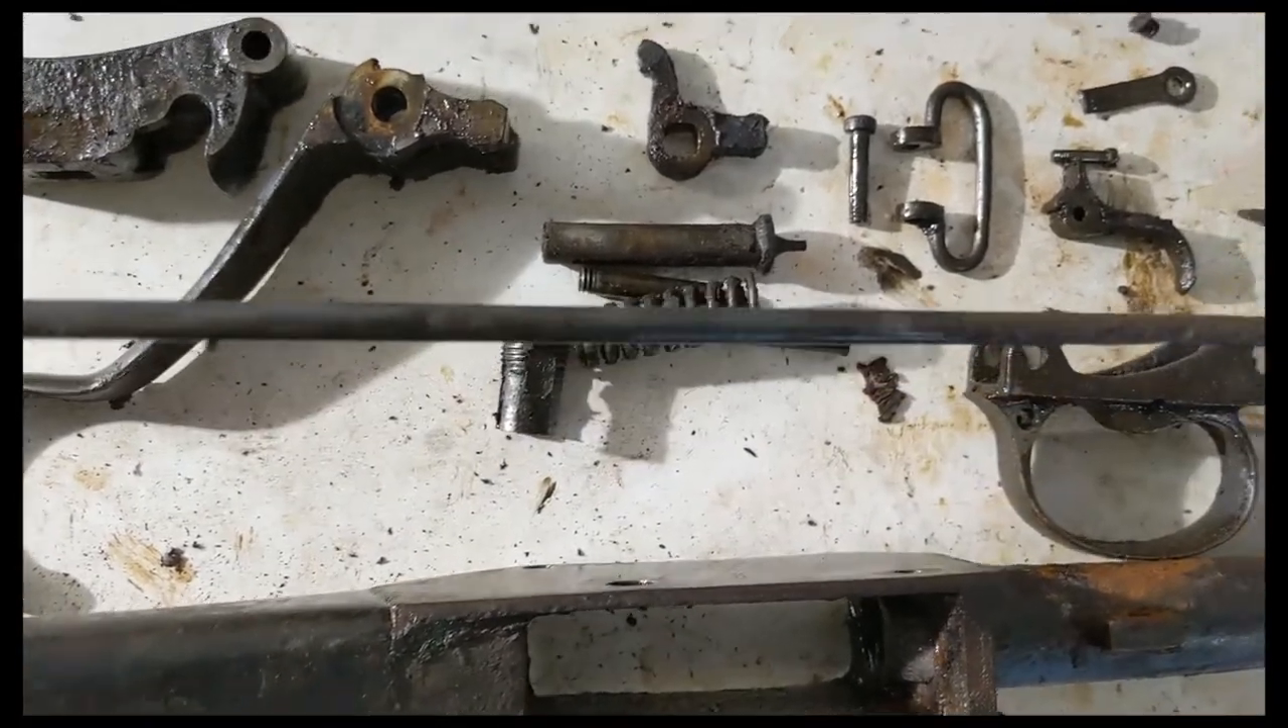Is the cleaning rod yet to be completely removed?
No.